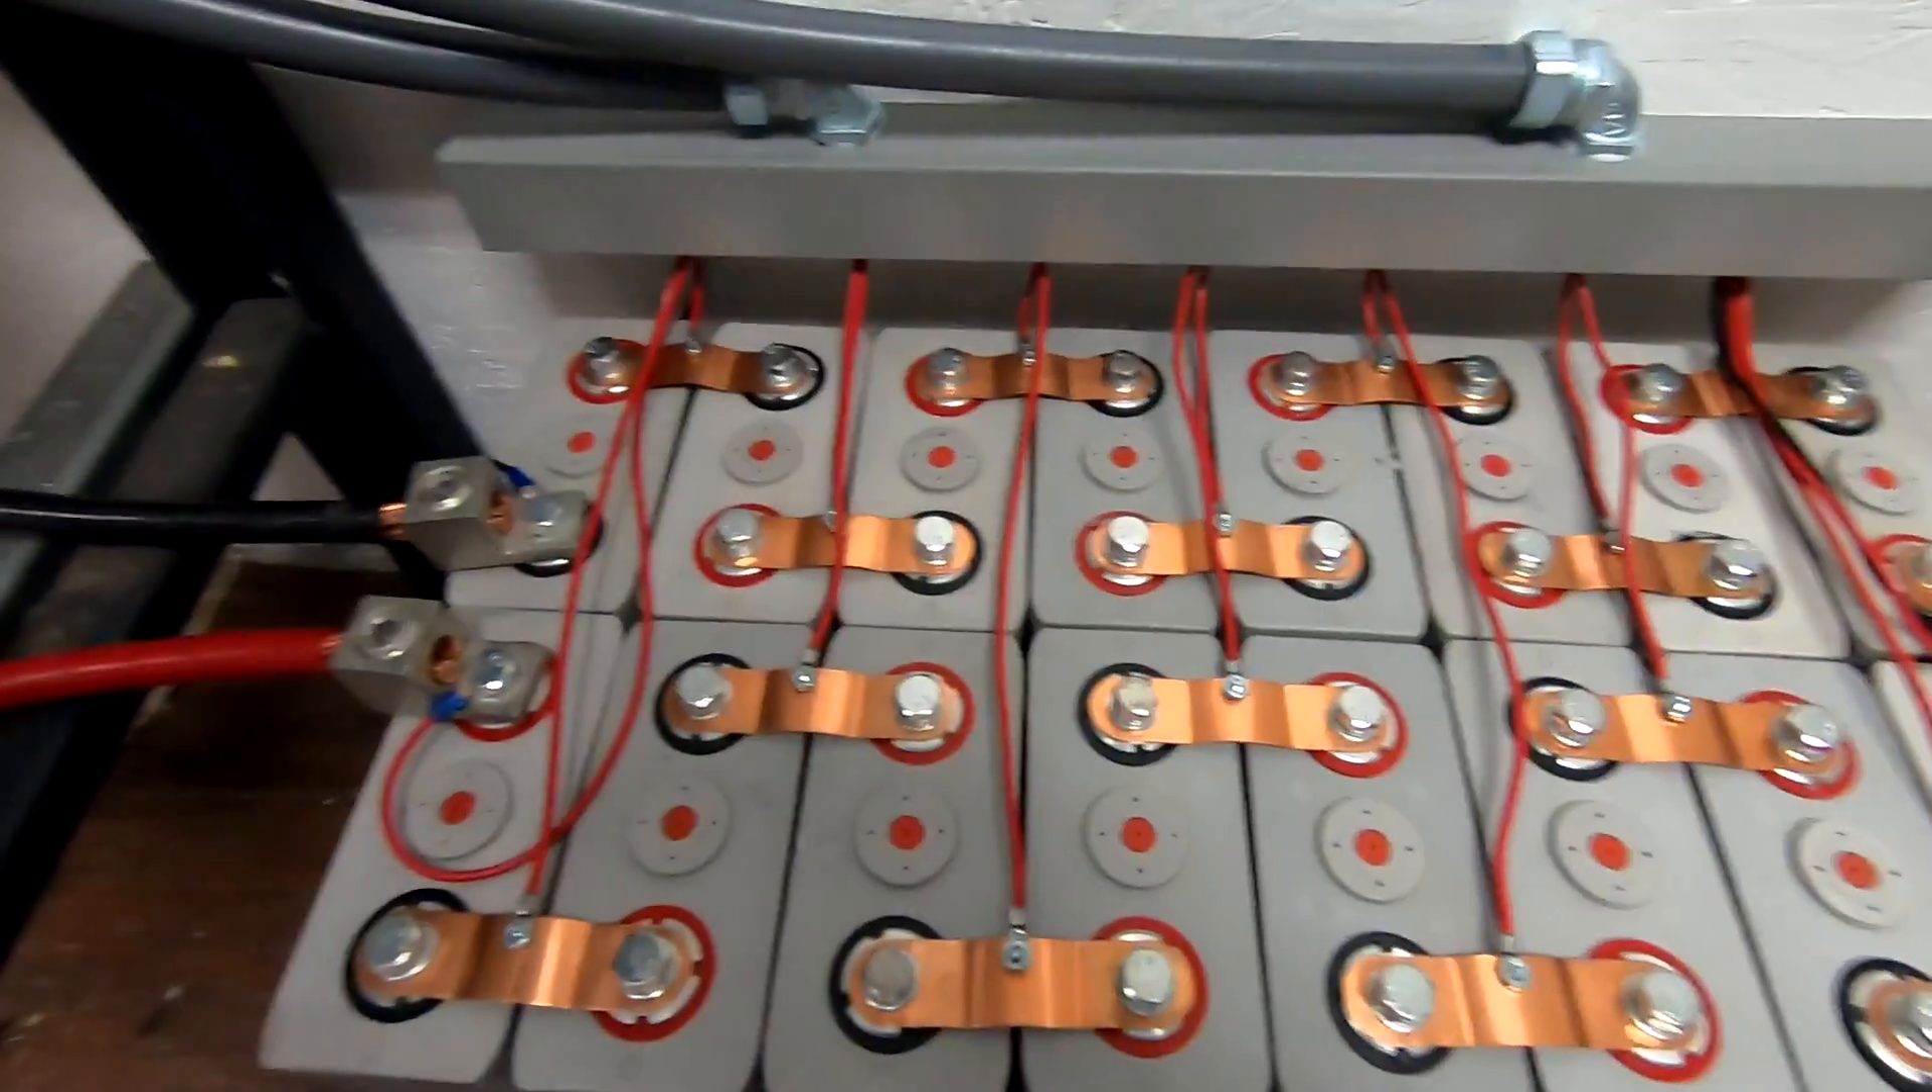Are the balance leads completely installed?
Yes.